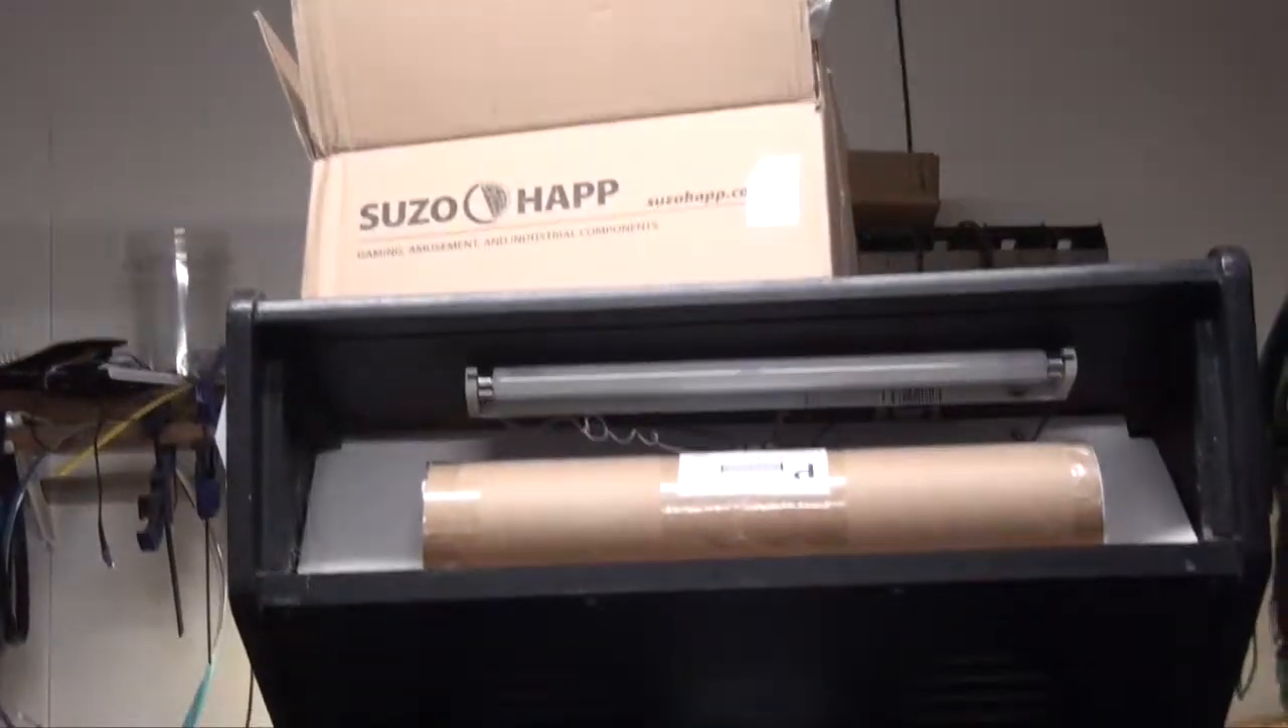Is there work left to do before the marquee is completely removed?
No.